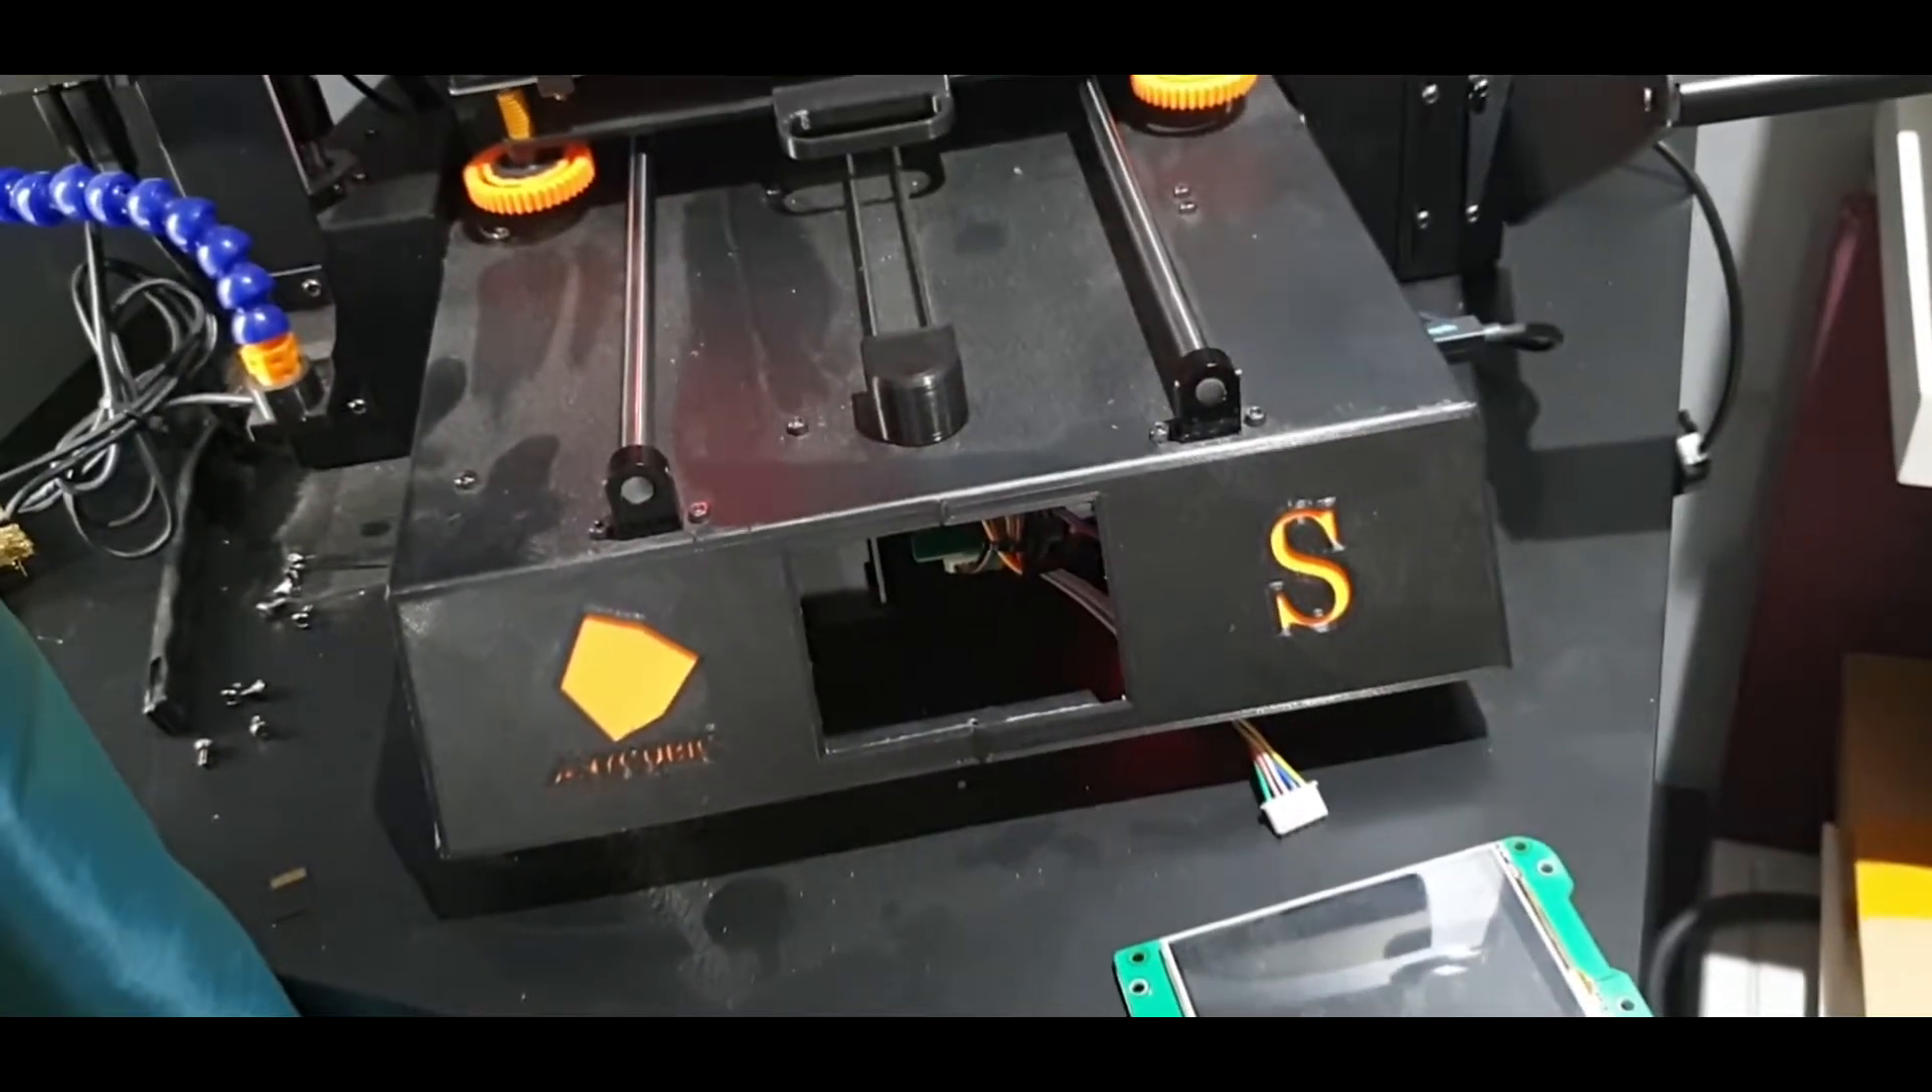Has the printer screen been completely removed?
Yes.